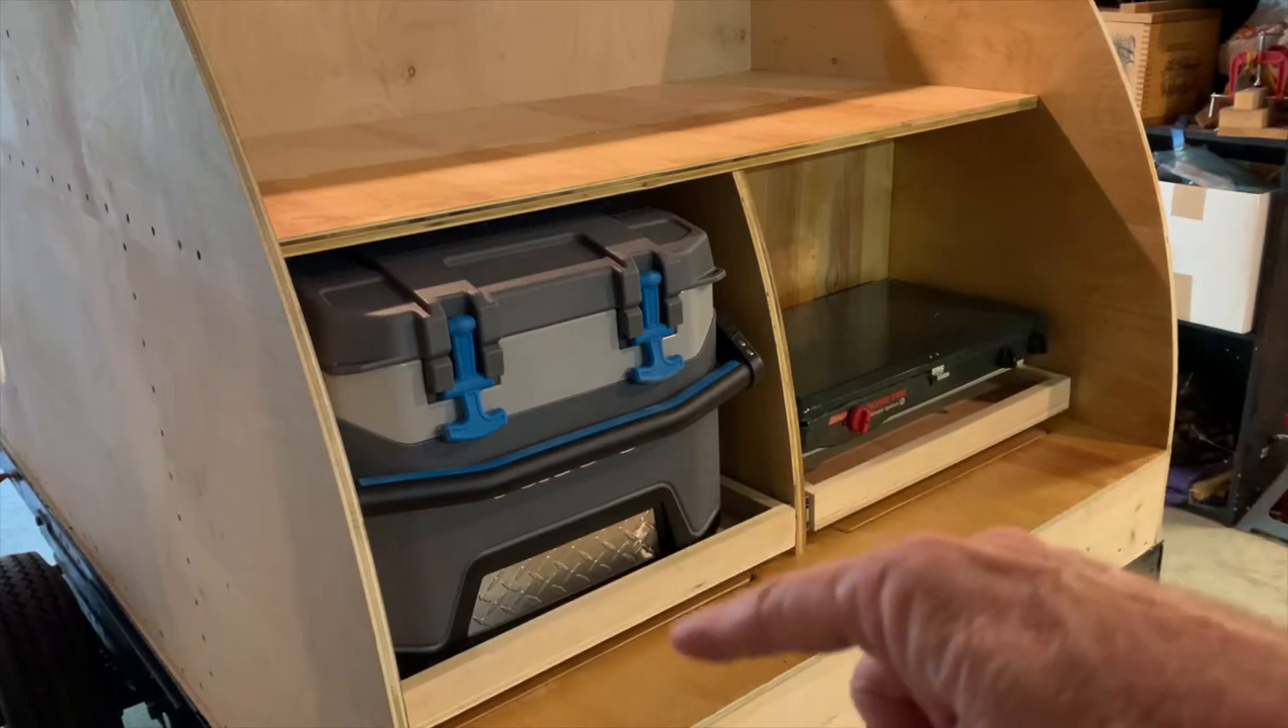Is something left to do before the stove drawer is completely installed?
No.